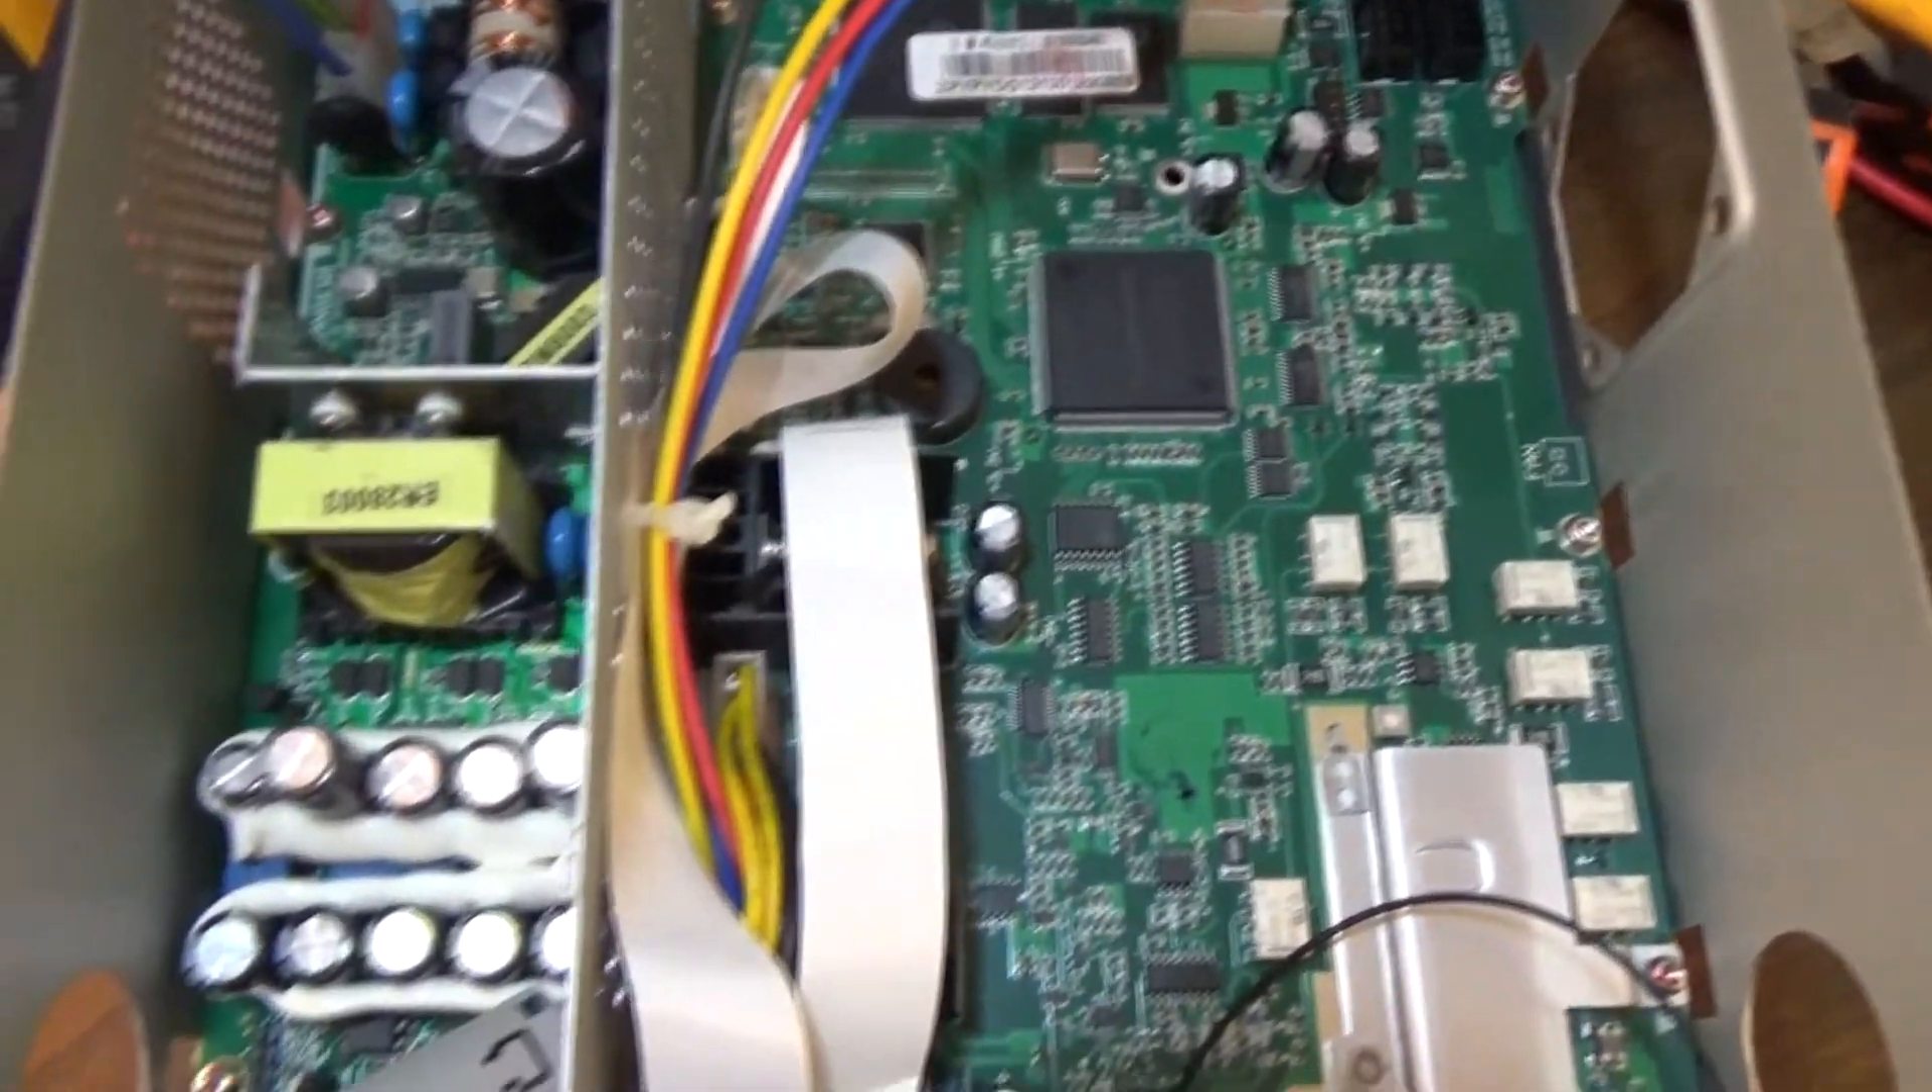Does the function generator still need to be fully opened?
No.